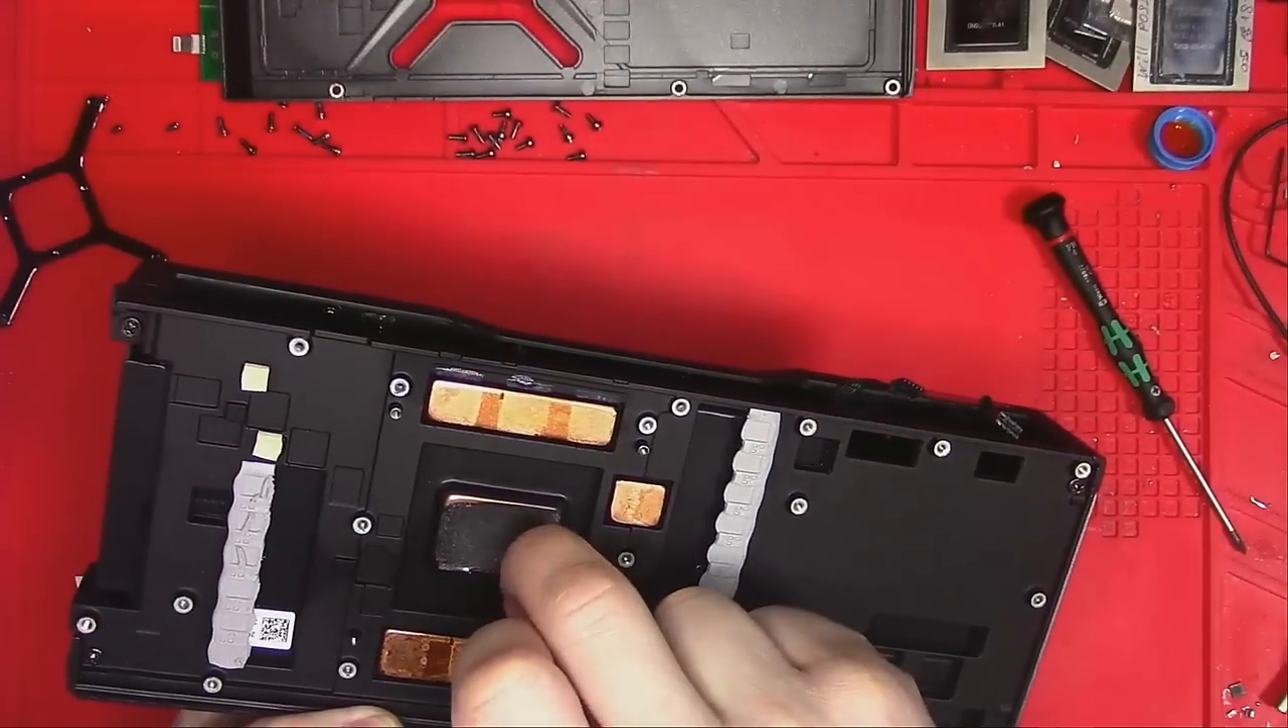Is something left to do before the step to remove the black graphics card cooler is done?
No.